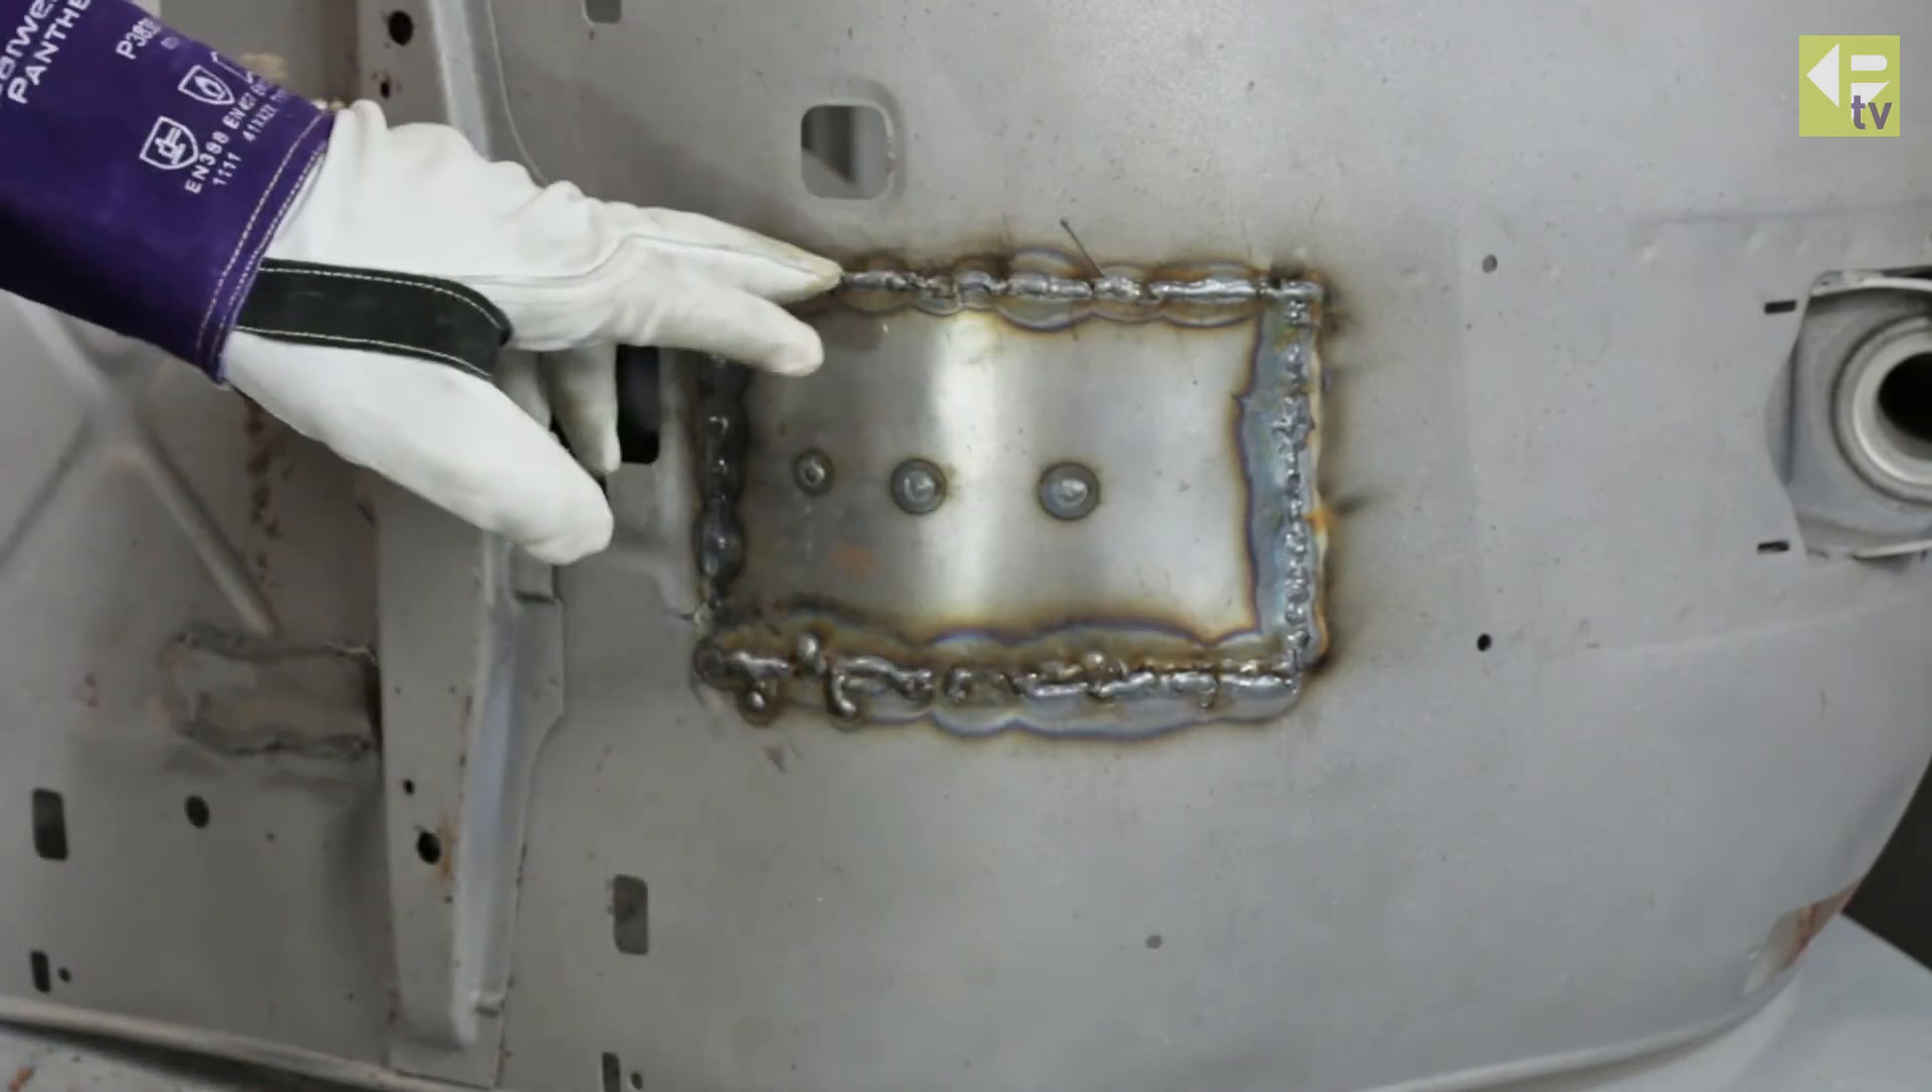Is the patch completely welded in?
Yes.